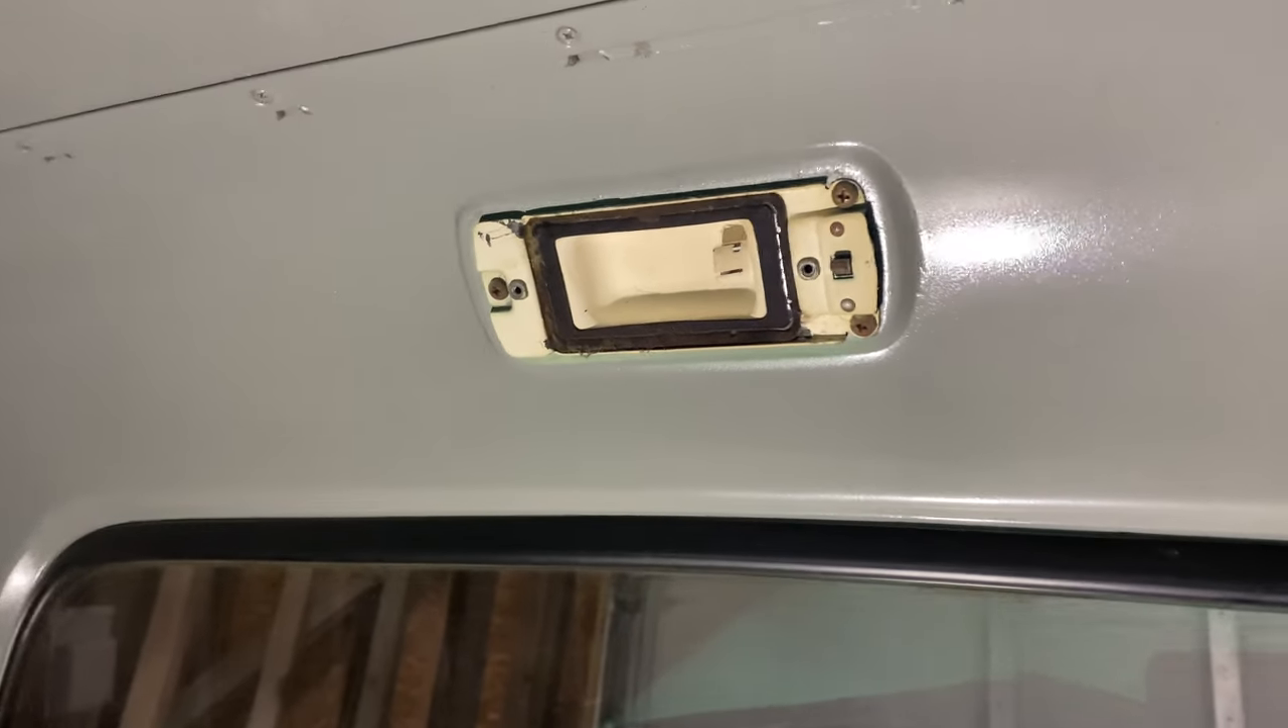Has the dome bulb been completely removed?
Yes.